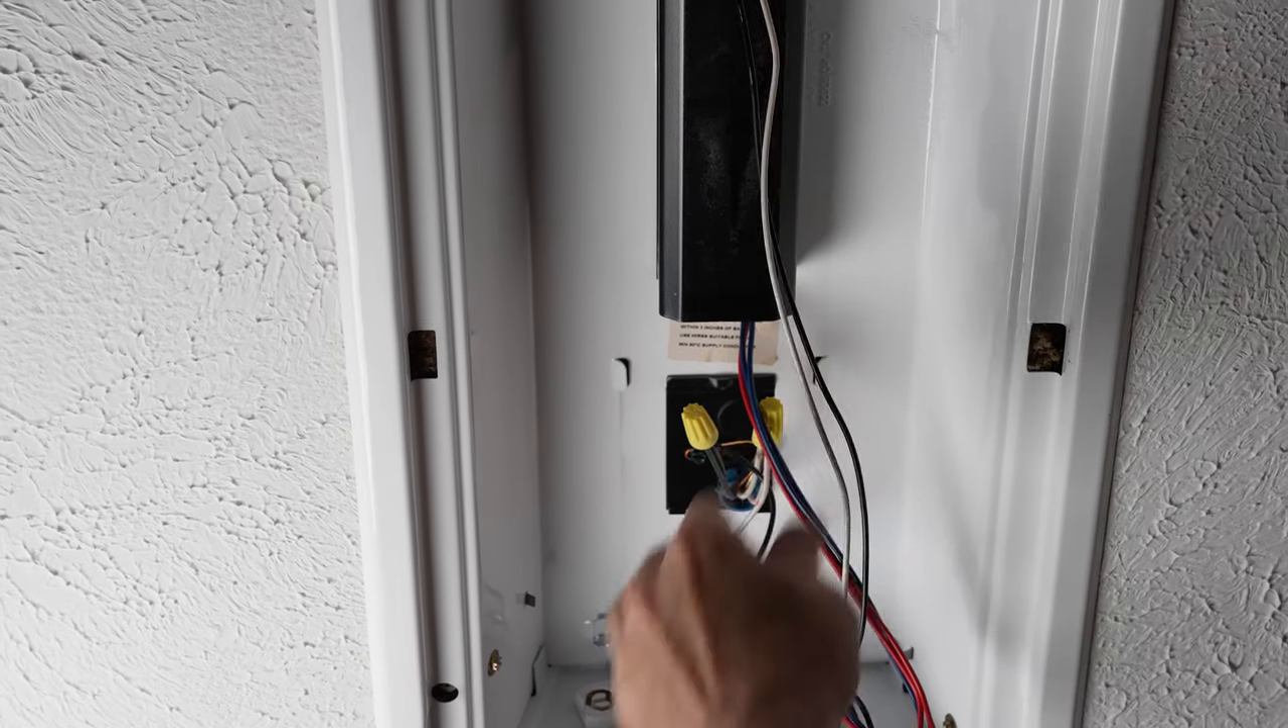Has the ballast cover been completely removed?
Yes.